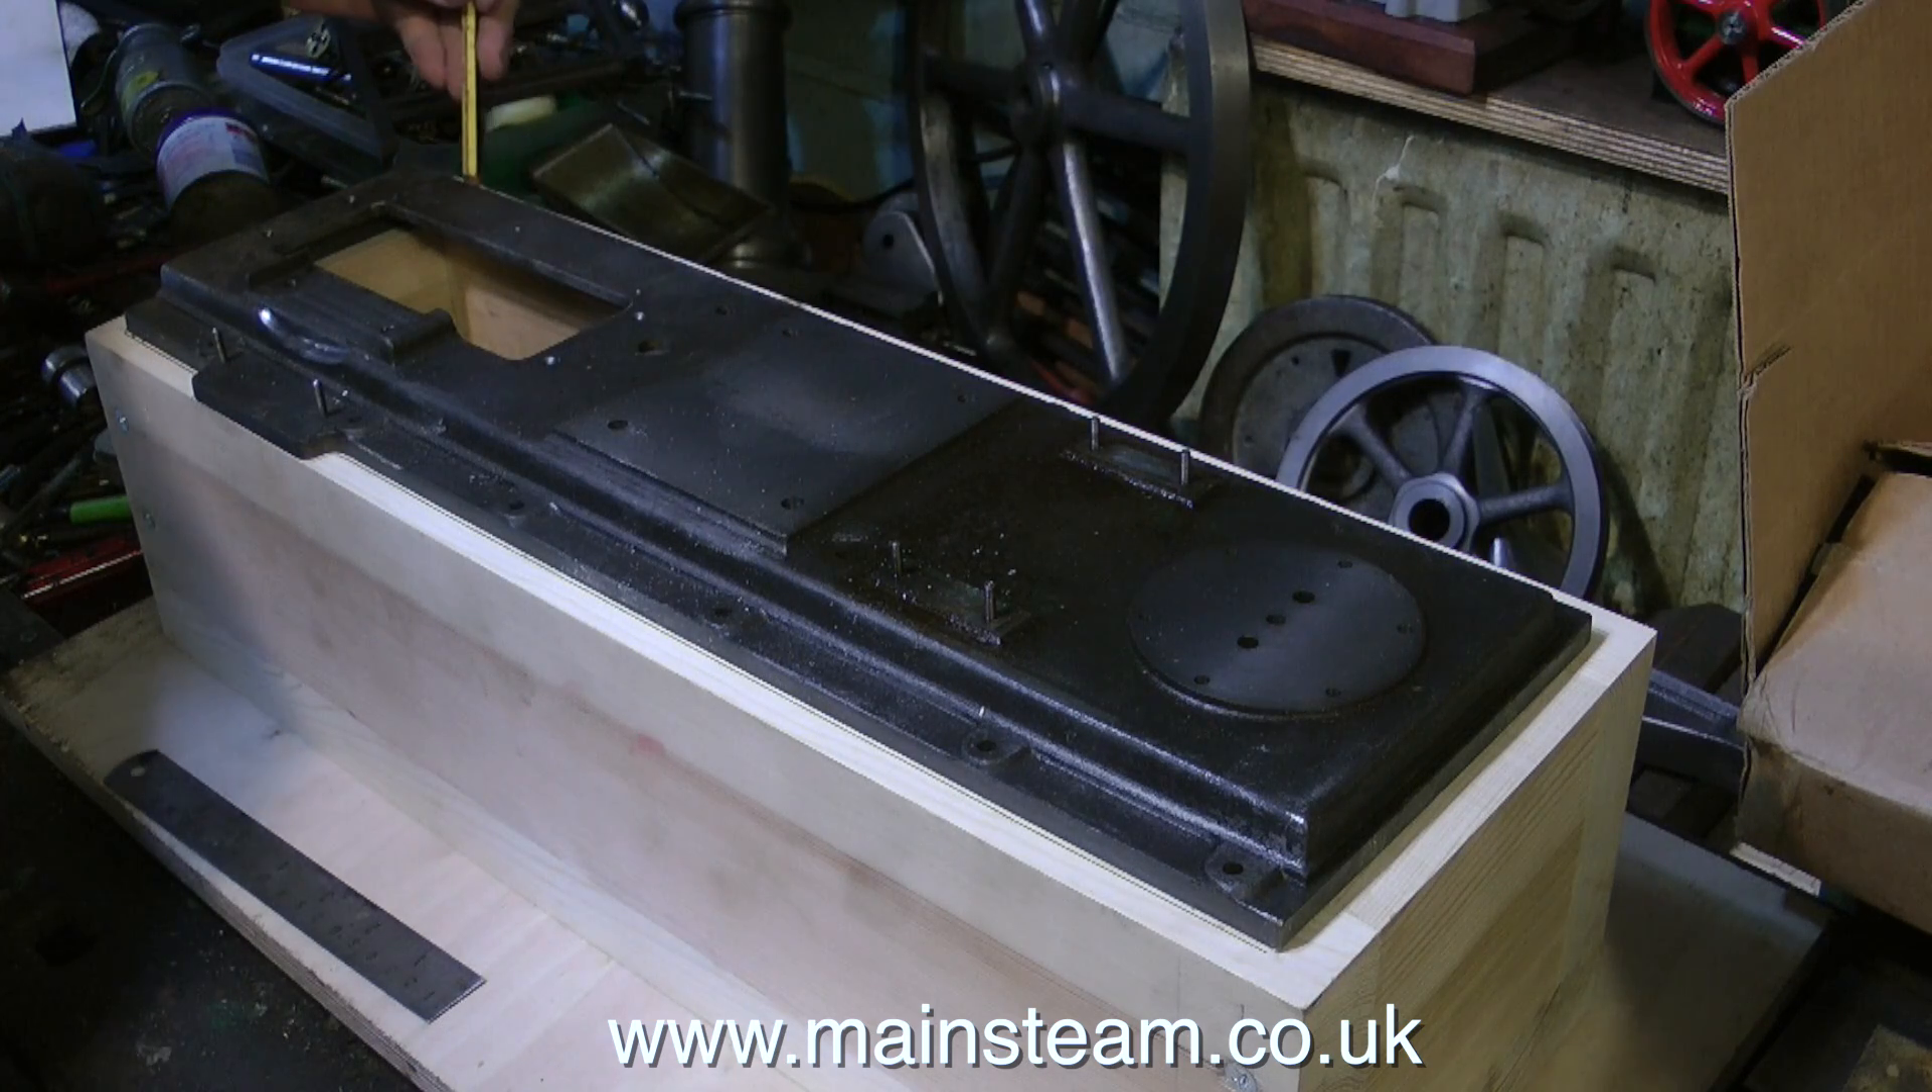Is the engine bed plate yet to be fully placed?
No.